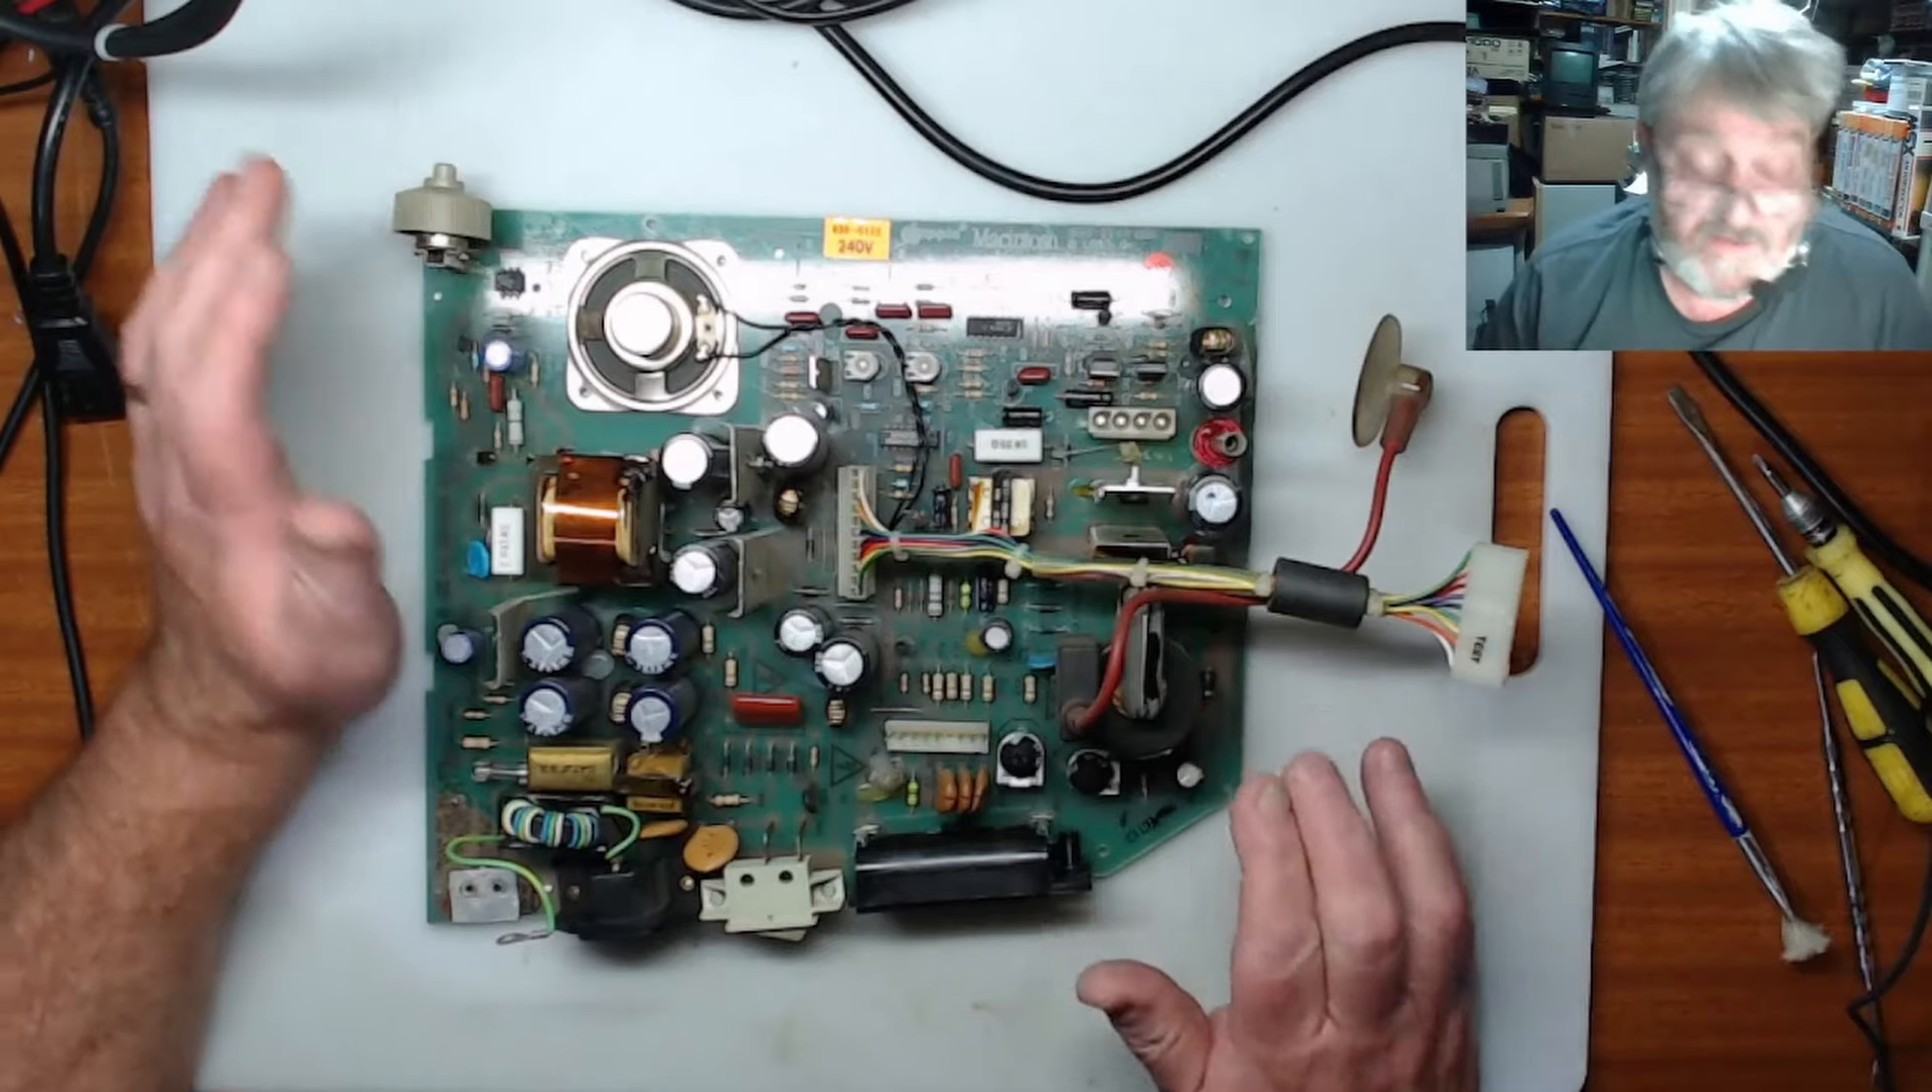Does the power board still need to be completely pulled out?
No.